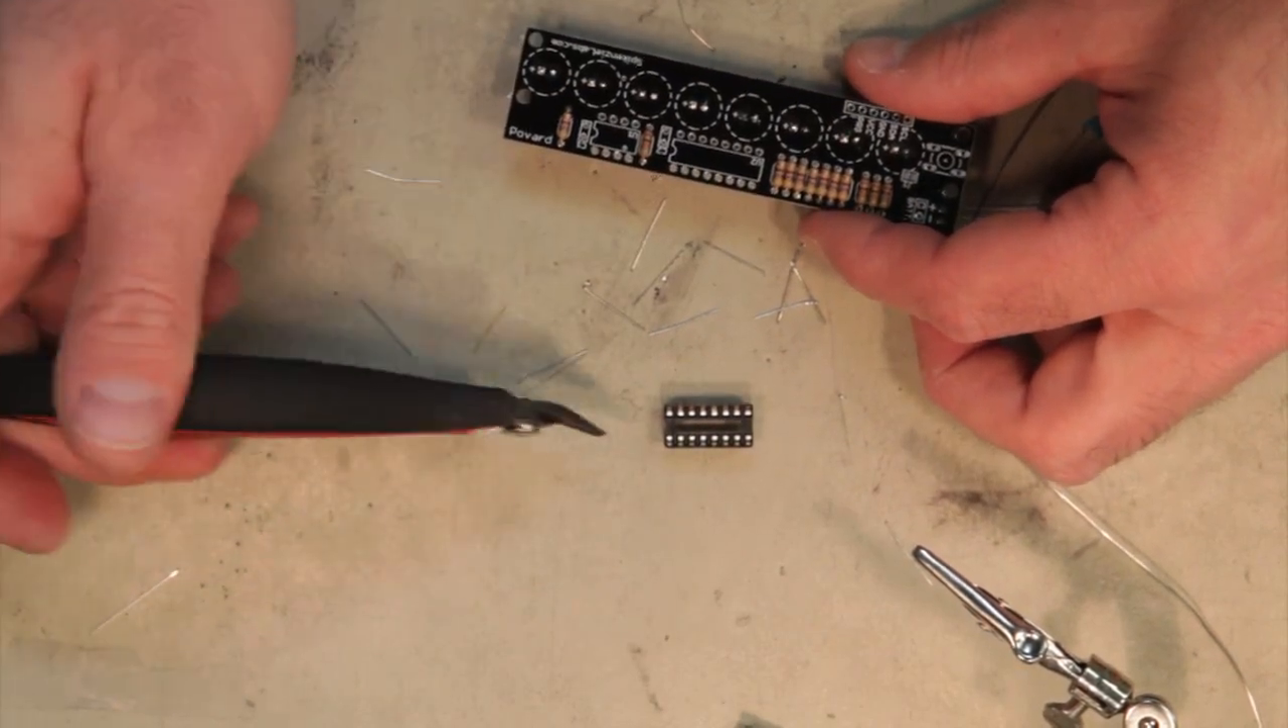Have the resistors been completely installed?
Yes.